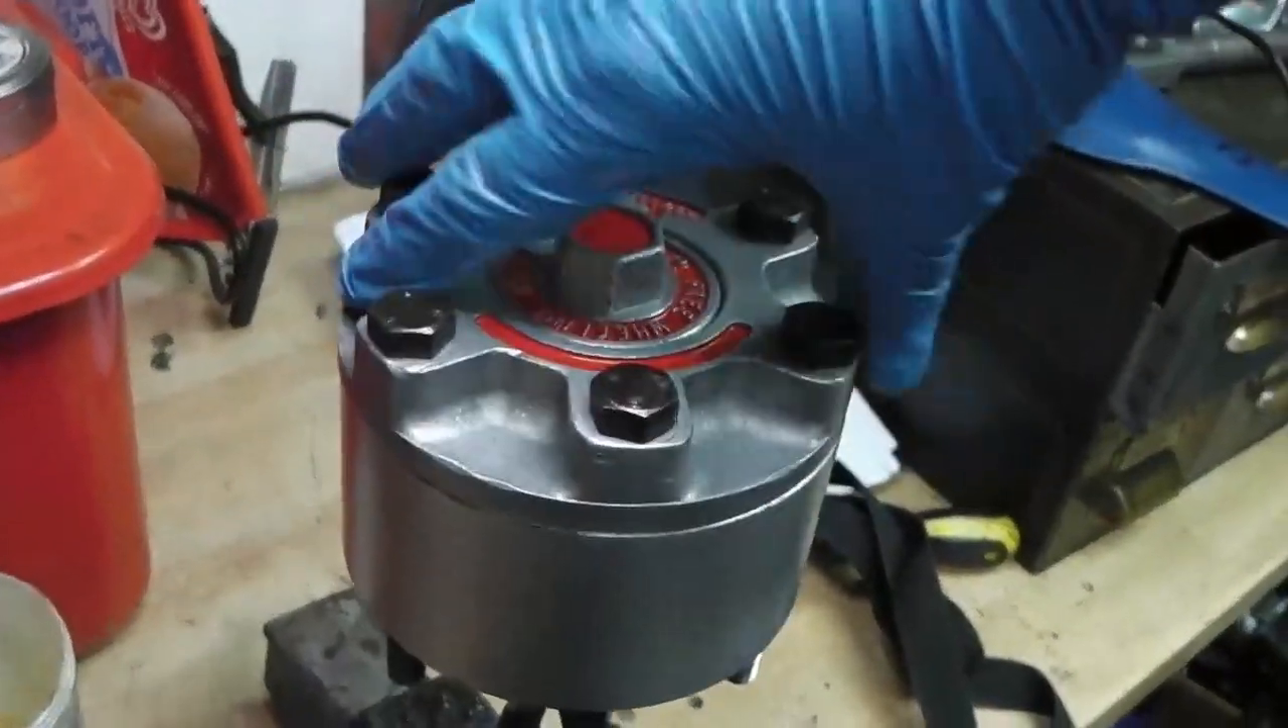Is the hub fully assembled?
Yes.